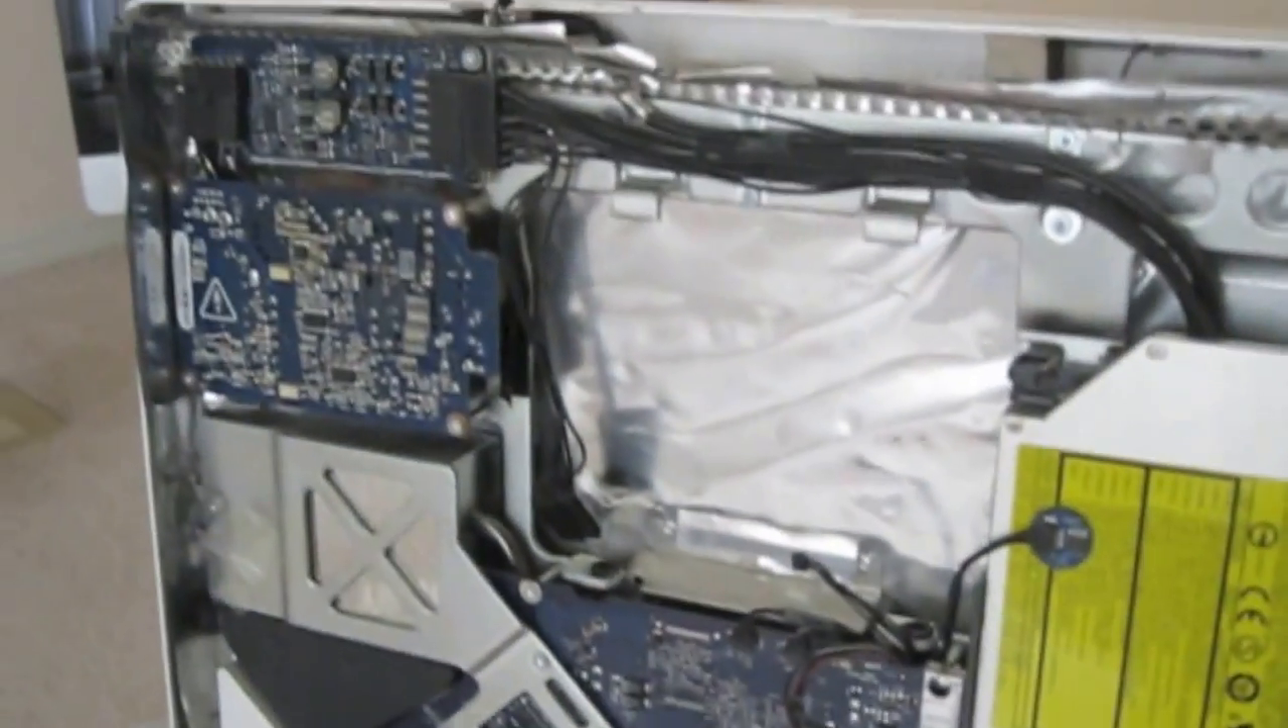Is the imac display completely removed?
Yes.